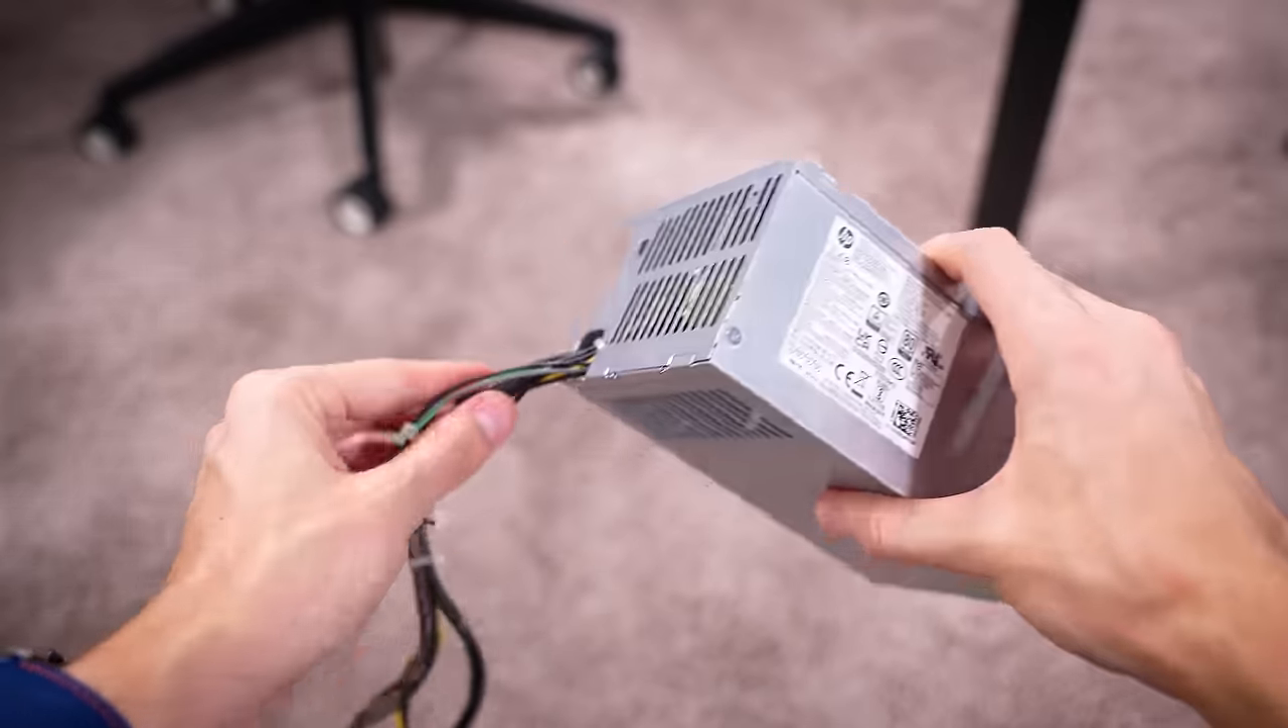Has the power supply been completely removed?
Yes.